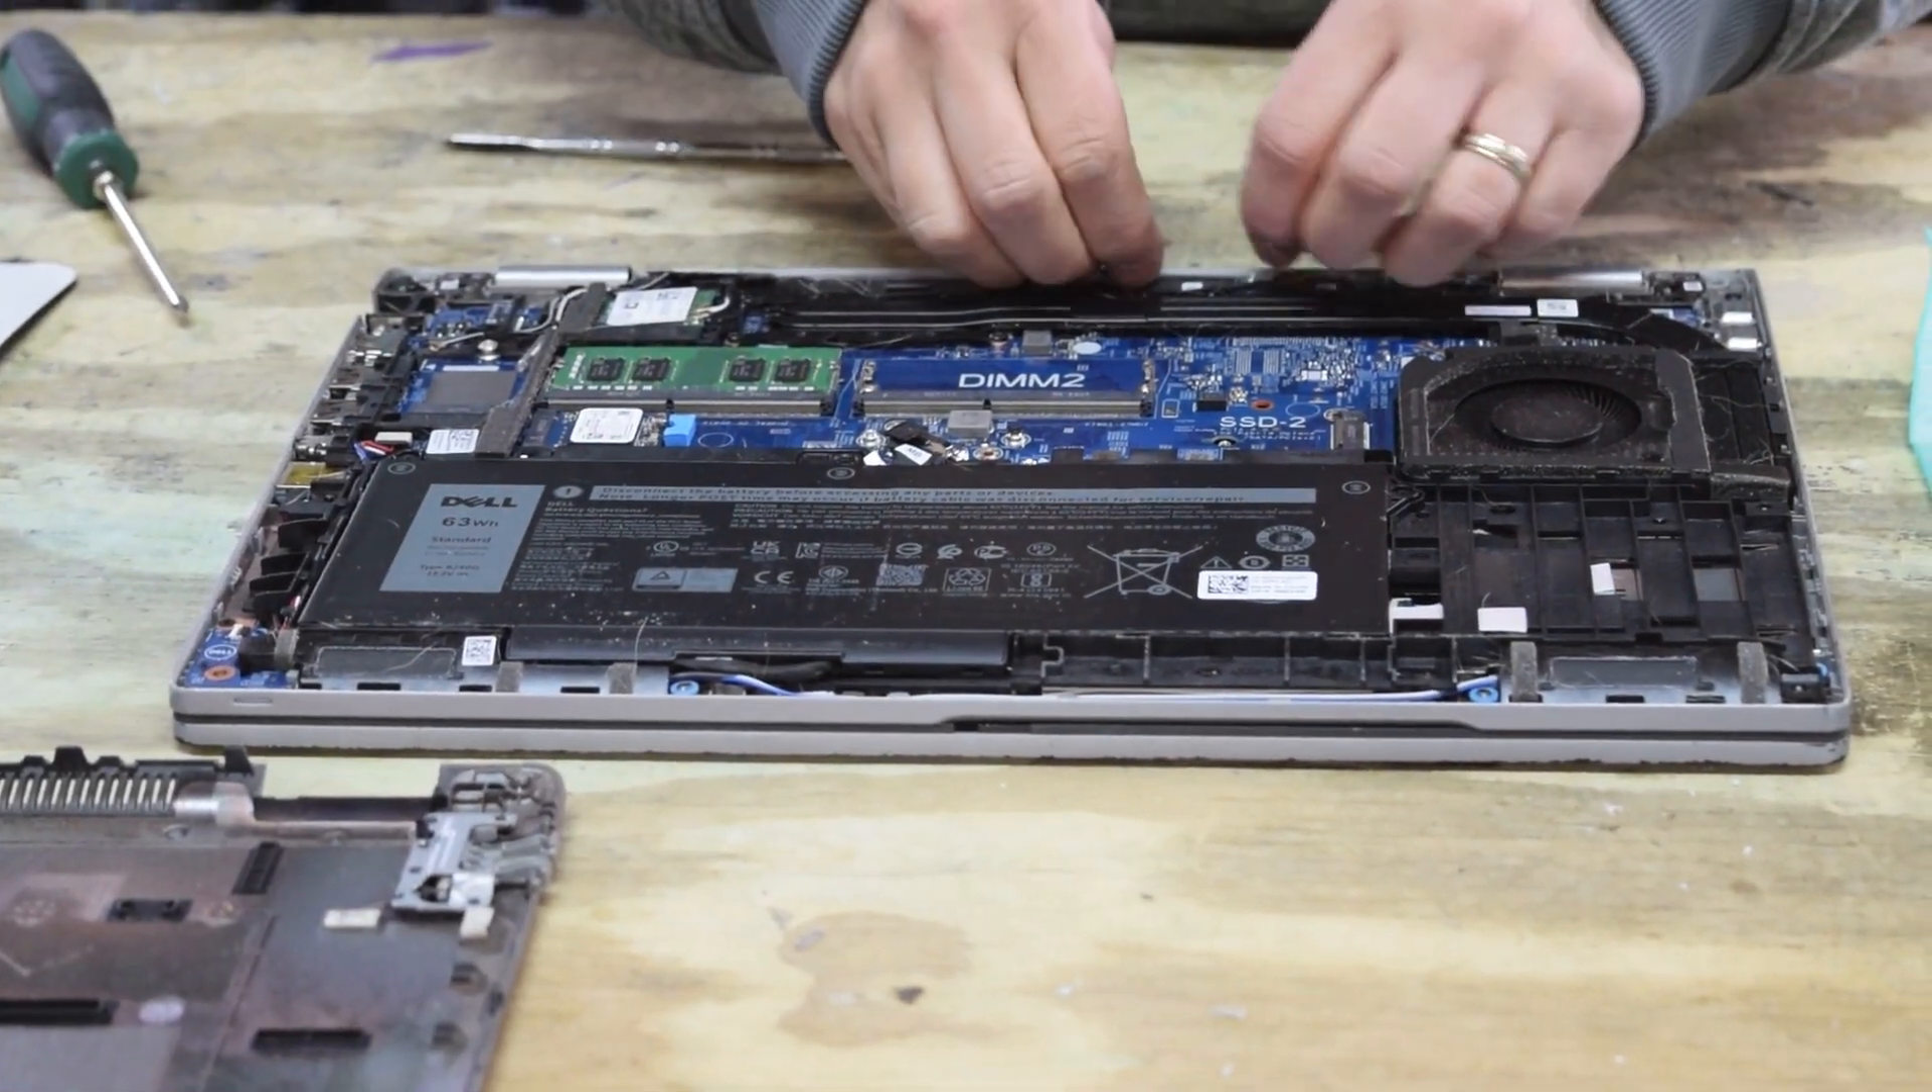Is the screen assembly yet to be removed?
Yes.